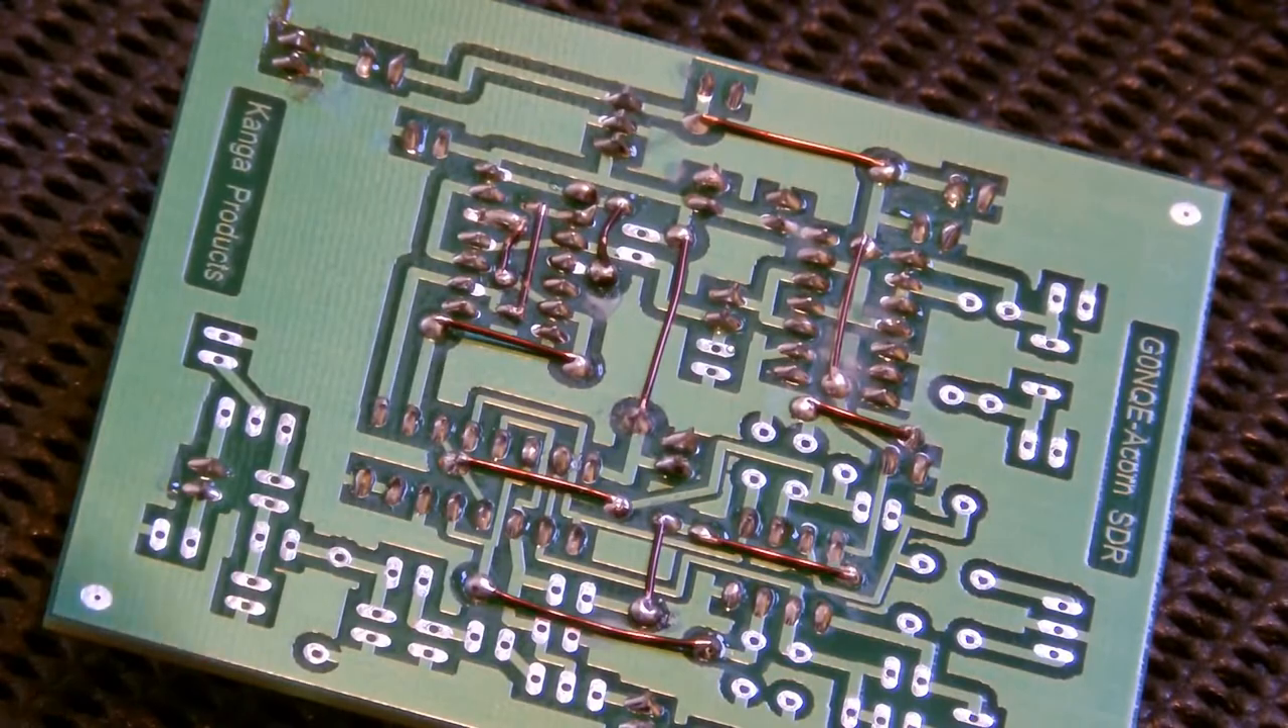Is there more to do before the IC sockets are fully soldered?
No.